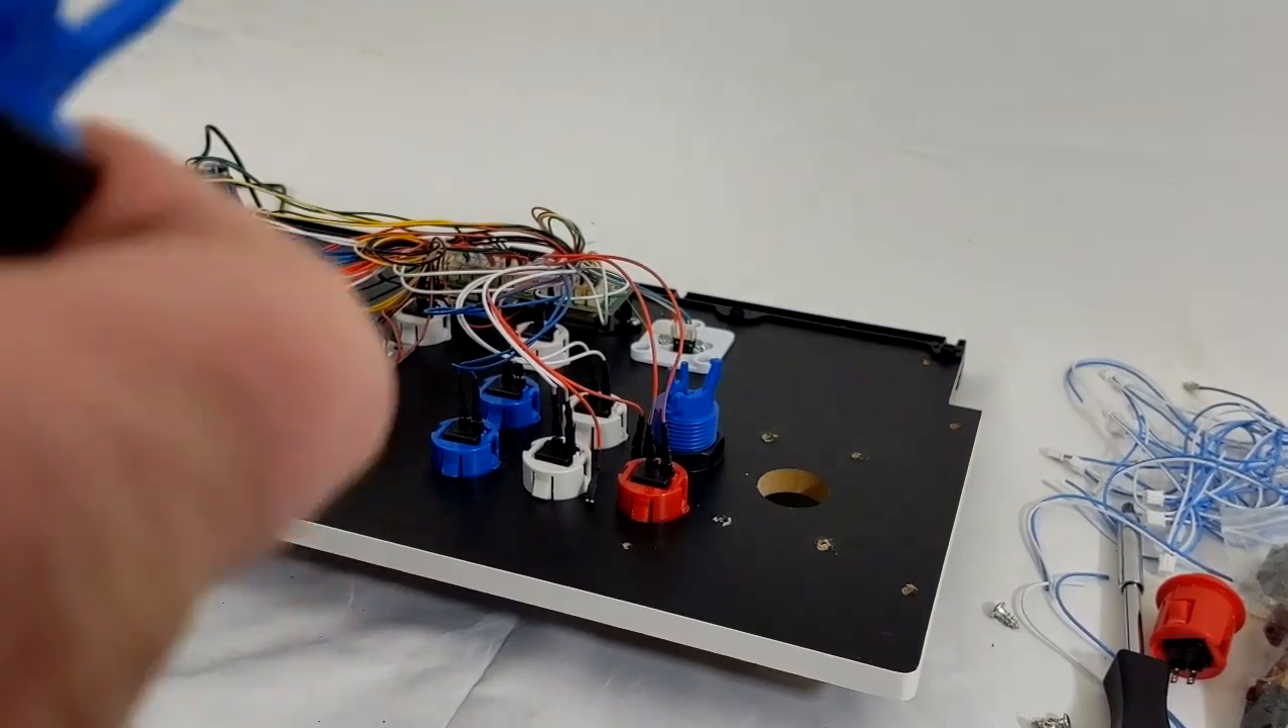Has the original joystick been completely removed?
Yes.